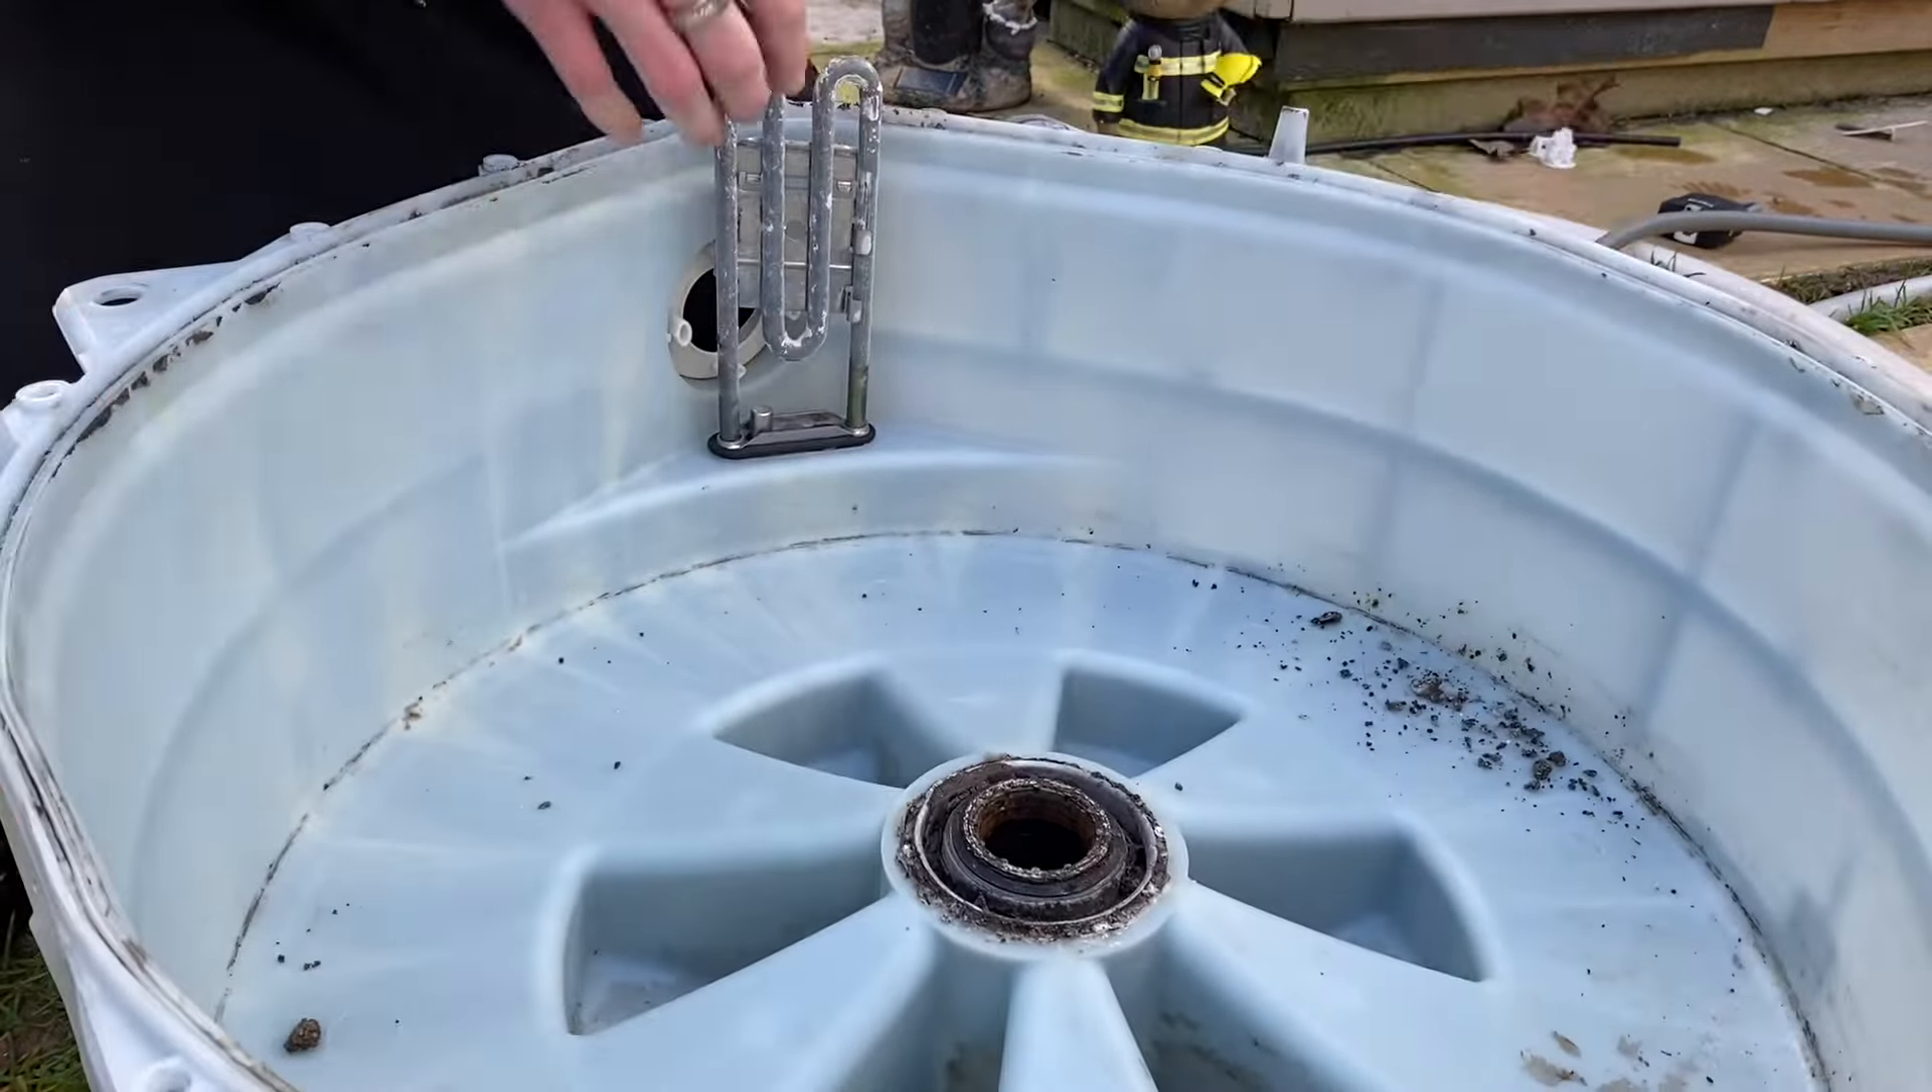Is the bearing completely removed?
No.